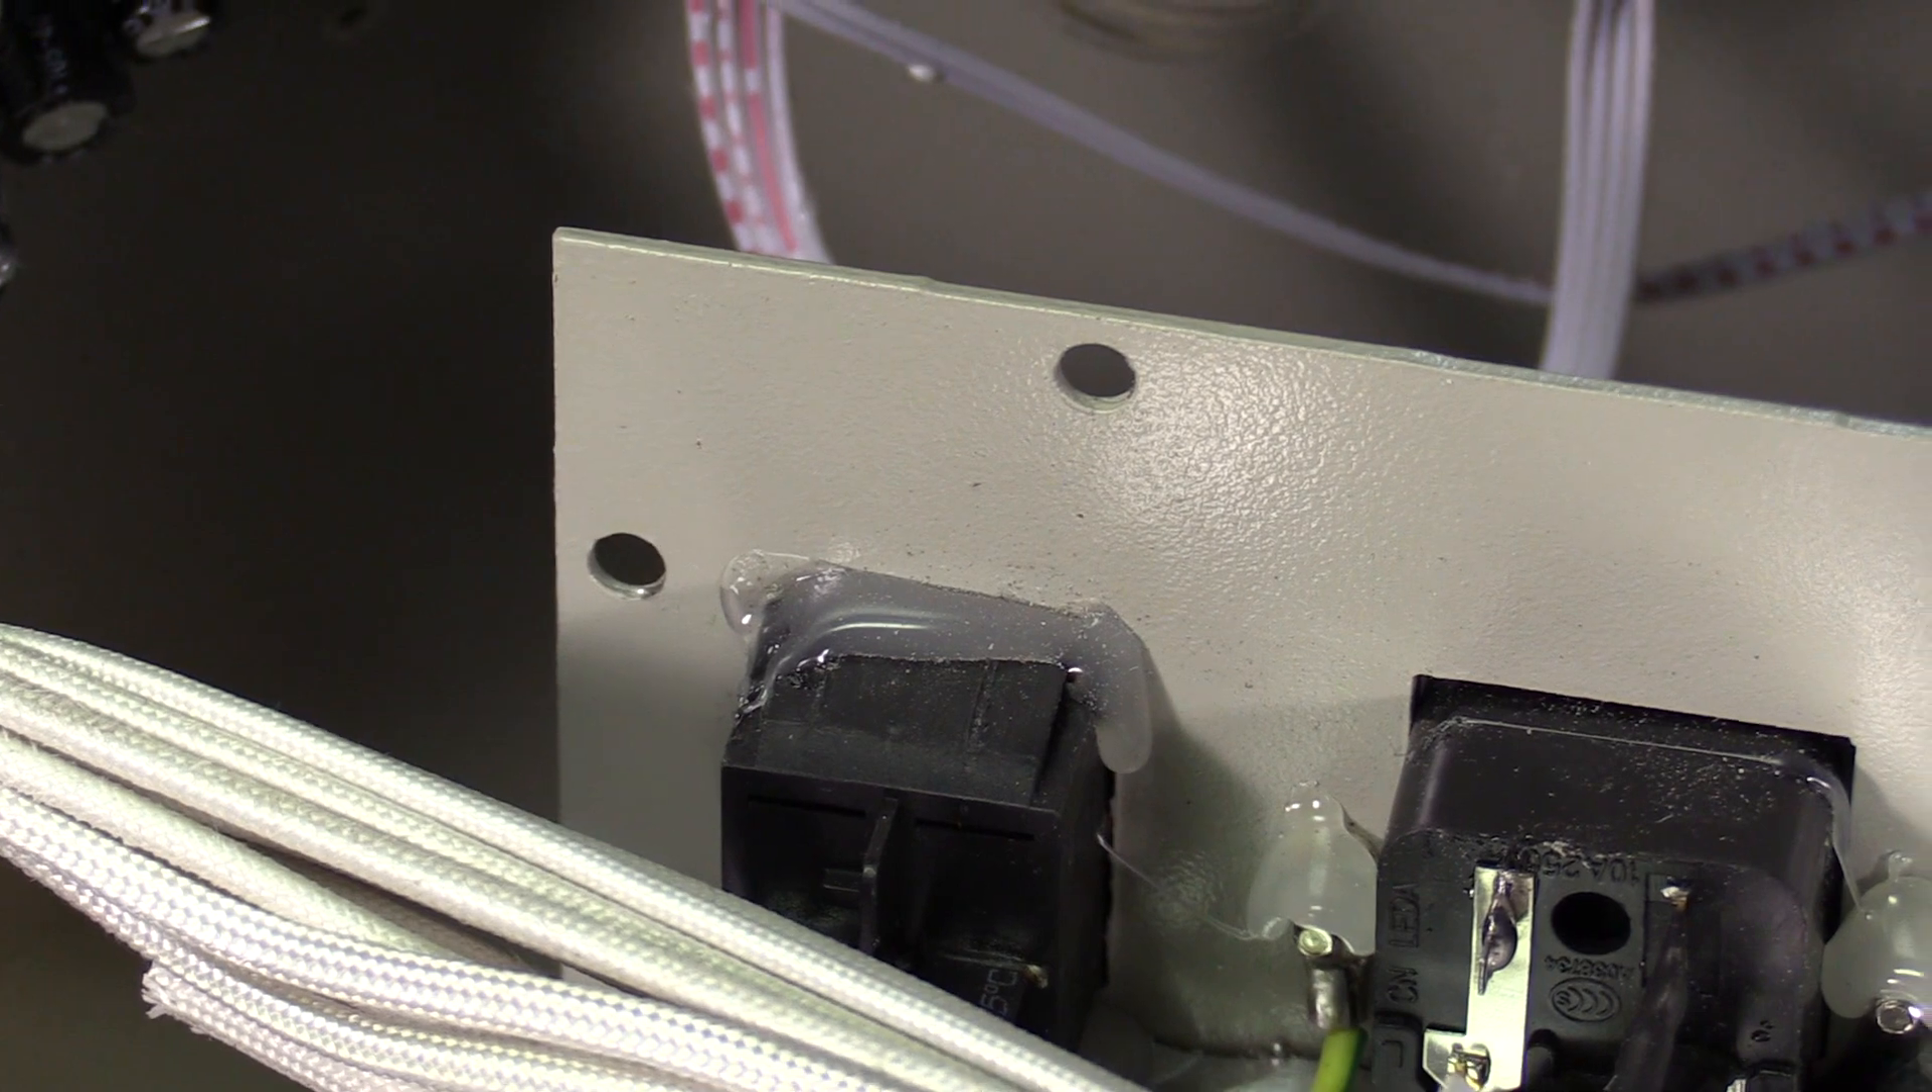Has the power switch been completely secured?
Yes.